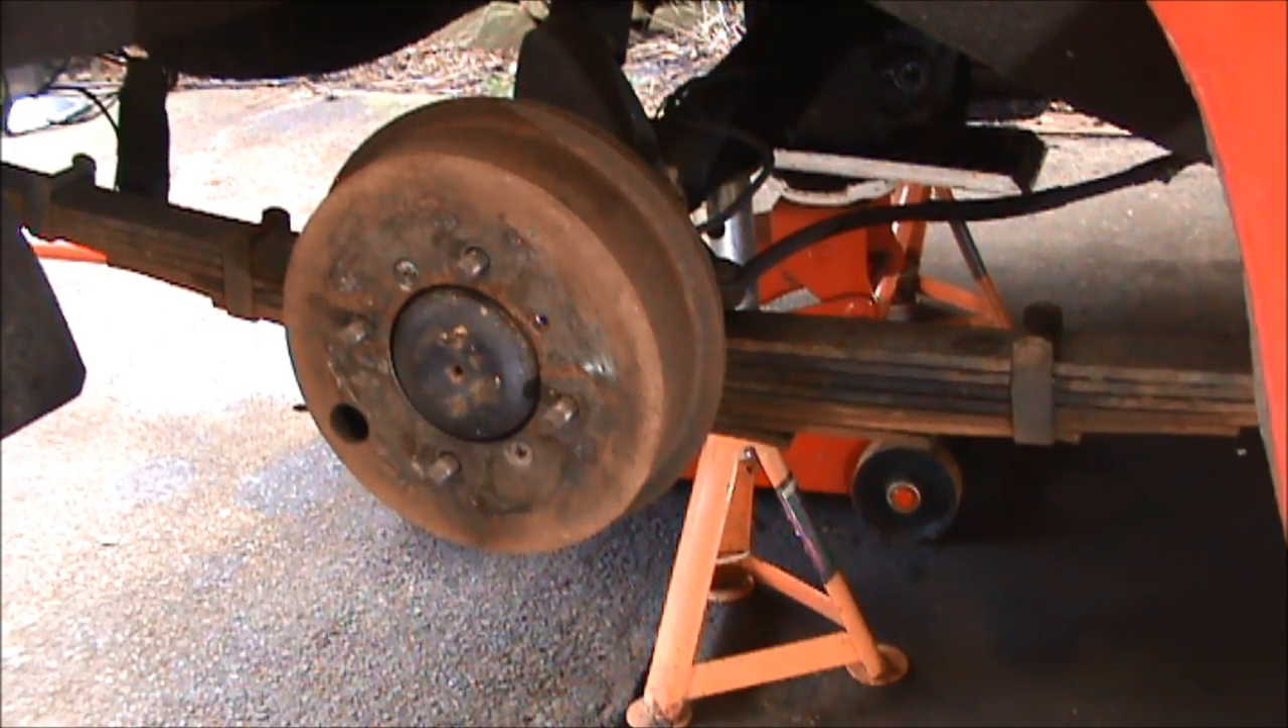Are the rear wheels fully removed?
Yes.